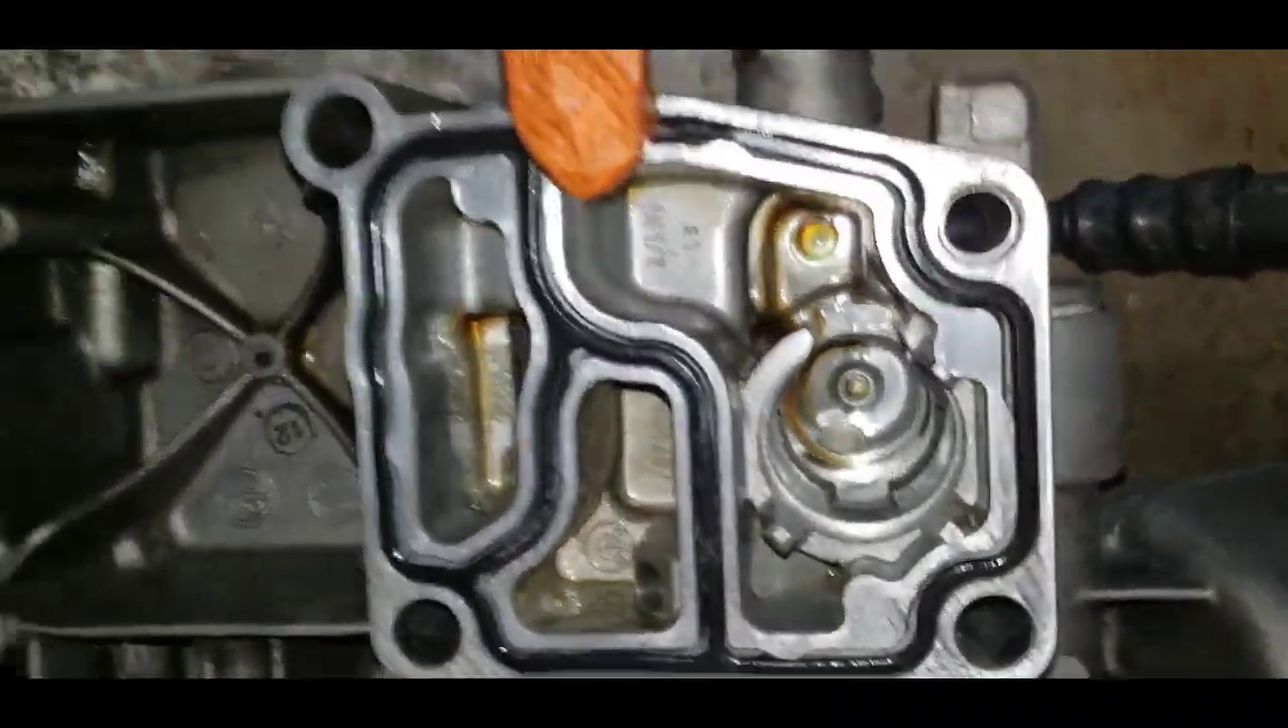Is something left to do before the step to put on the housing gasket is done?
No.